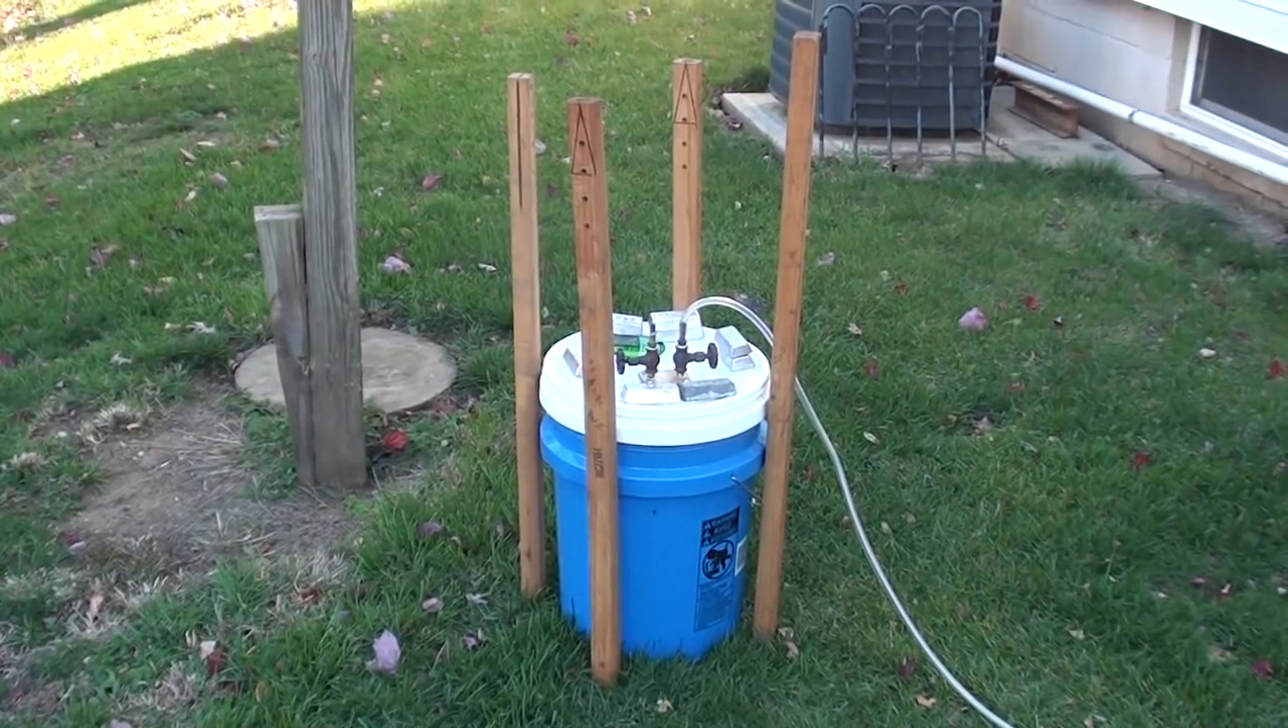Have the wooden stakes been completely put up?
Yes.